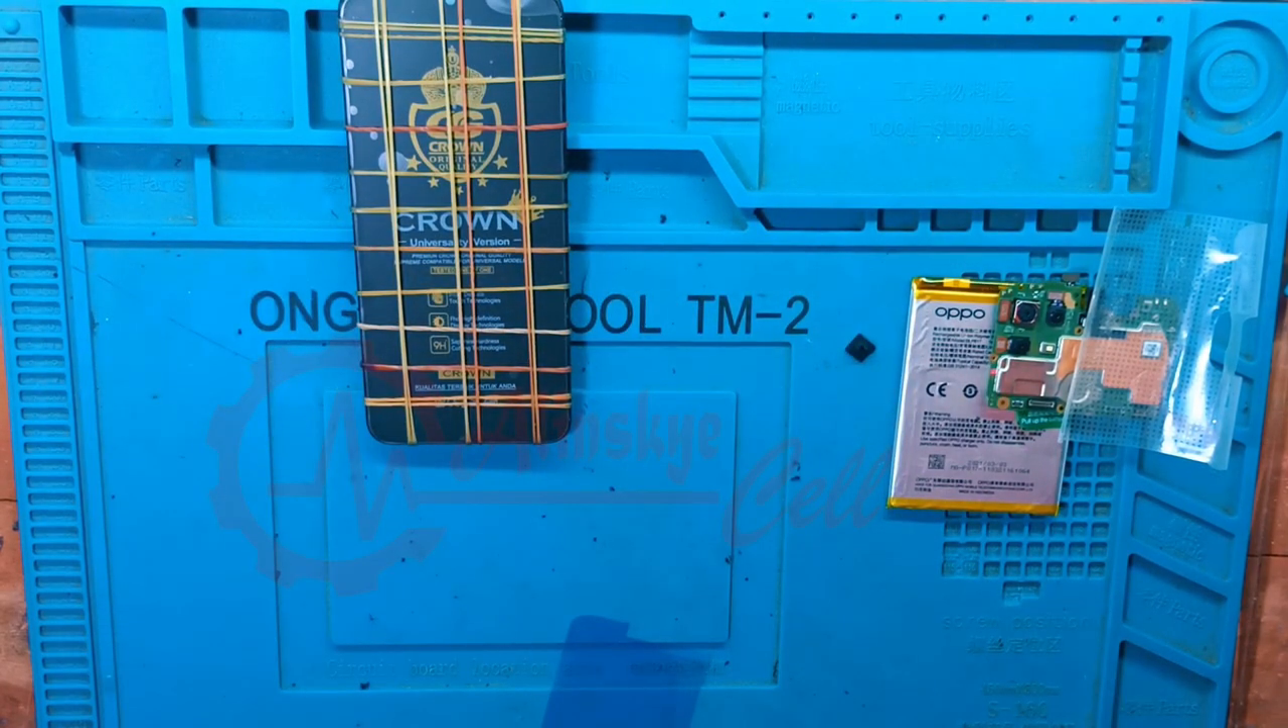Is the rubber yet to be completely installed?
No.